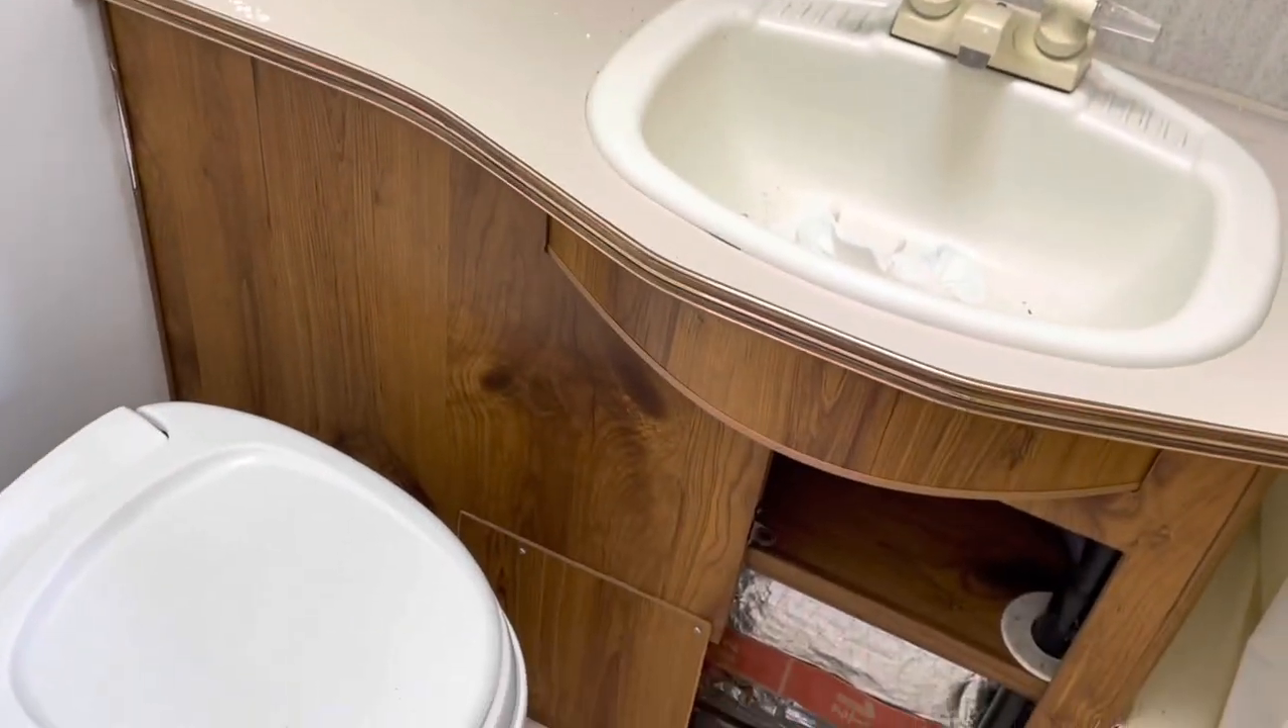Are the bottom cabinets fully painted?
No.